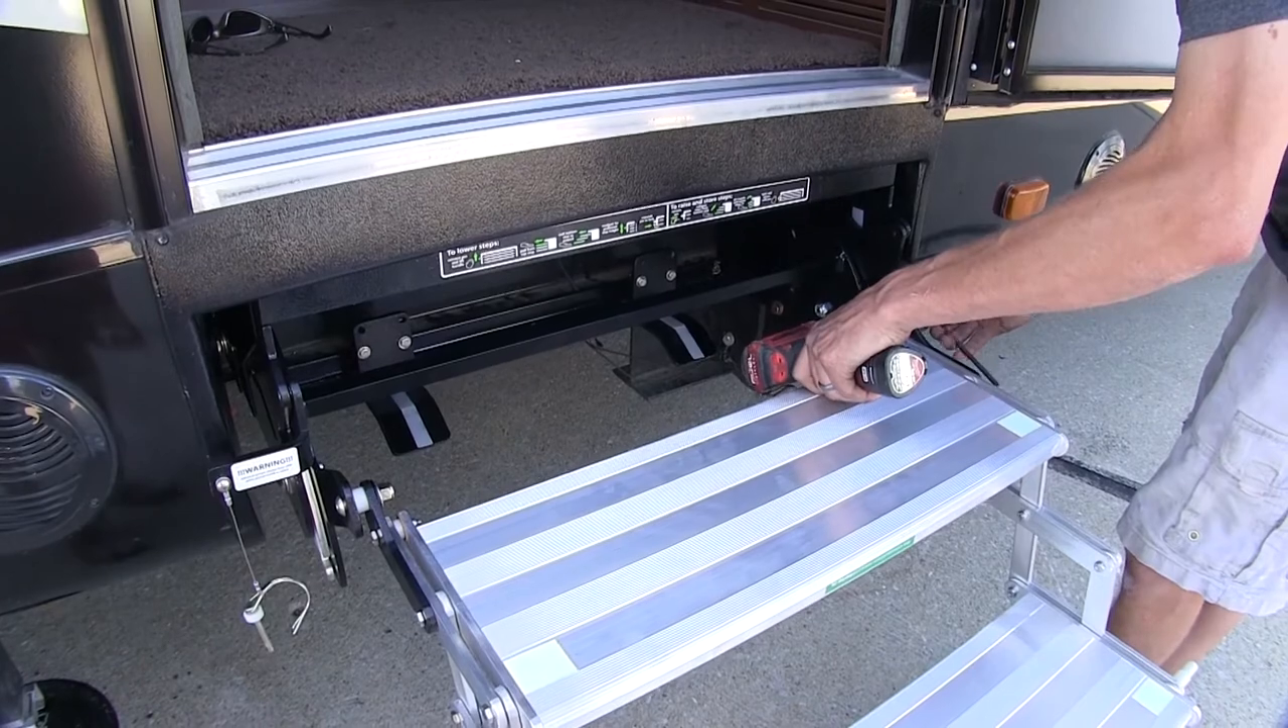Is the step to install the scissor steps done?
No.